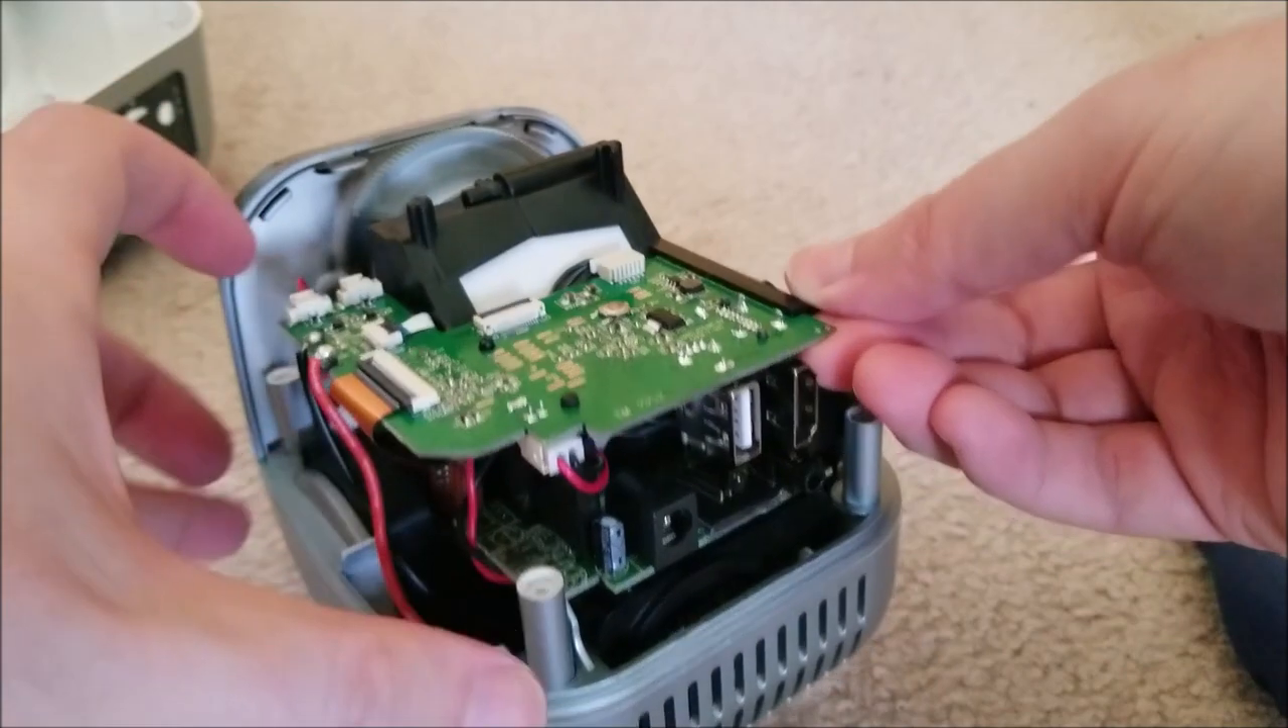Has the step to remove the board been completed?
No.